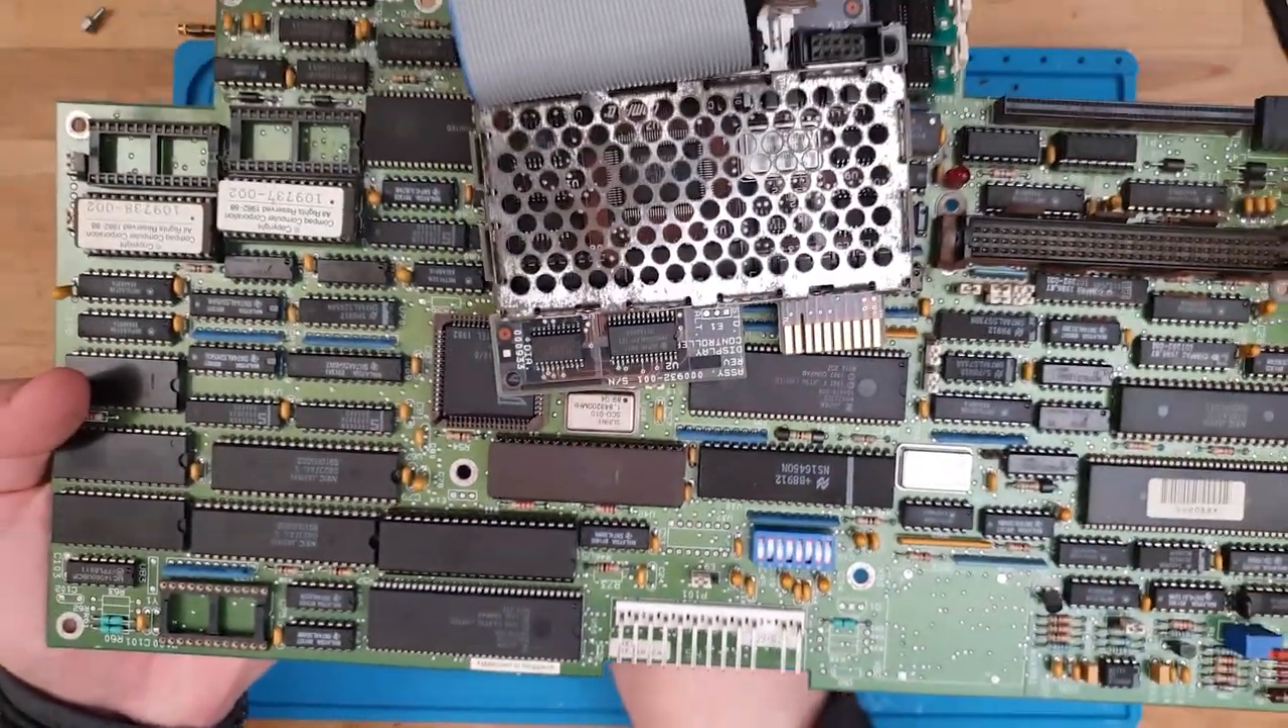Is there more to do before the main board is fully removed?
No.